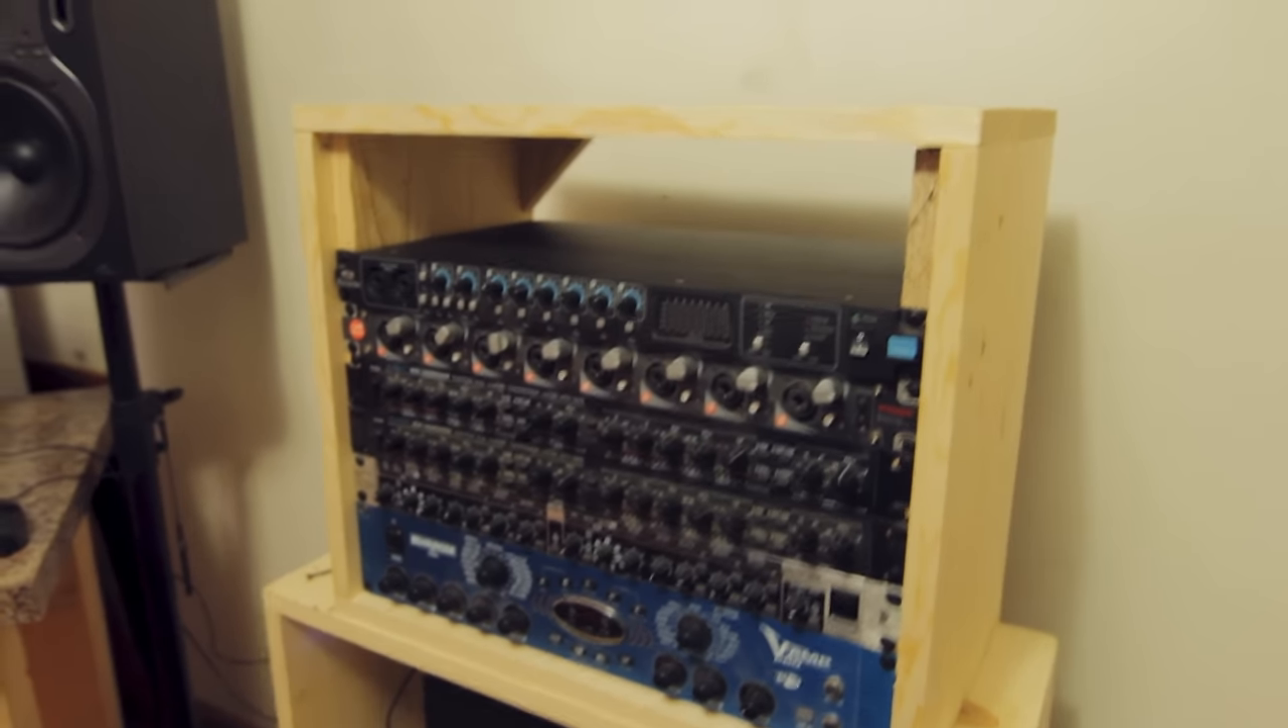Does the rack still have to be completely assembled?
No.